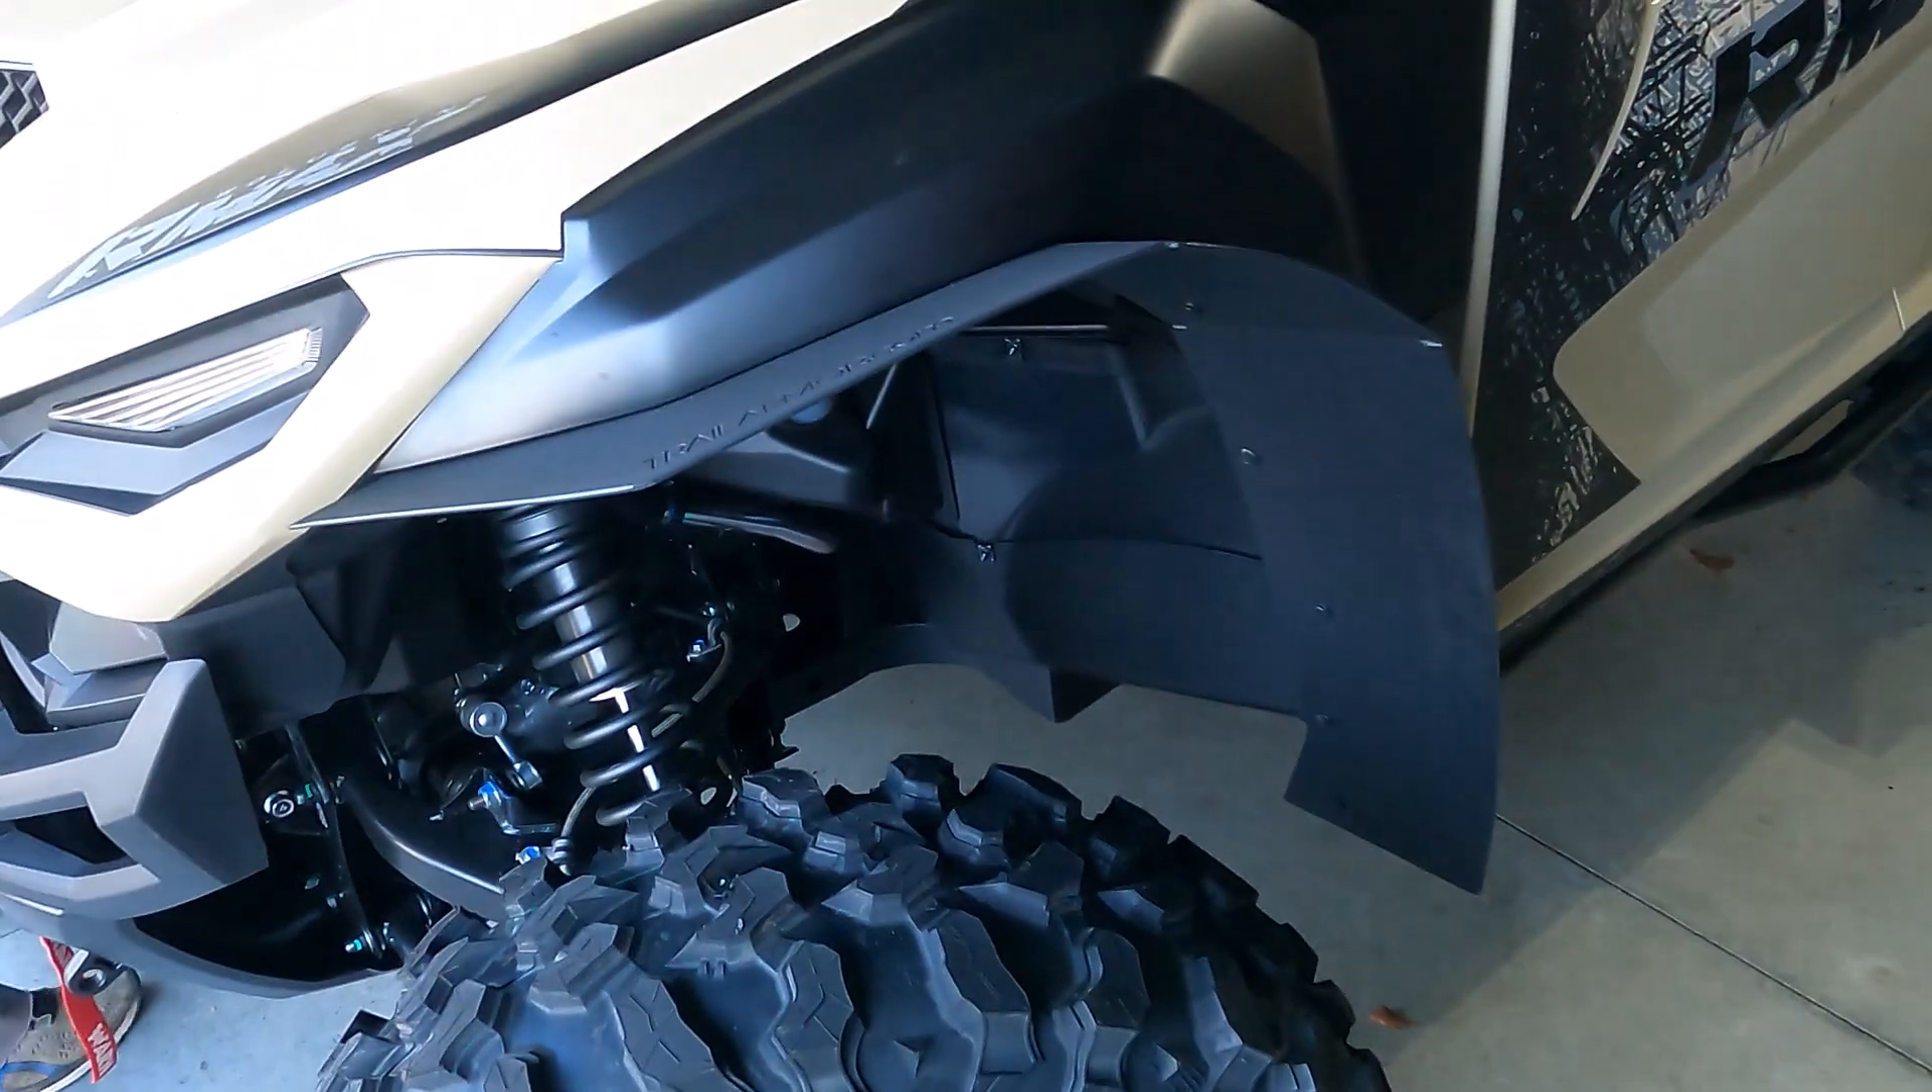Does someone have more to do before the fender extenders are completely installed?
No.